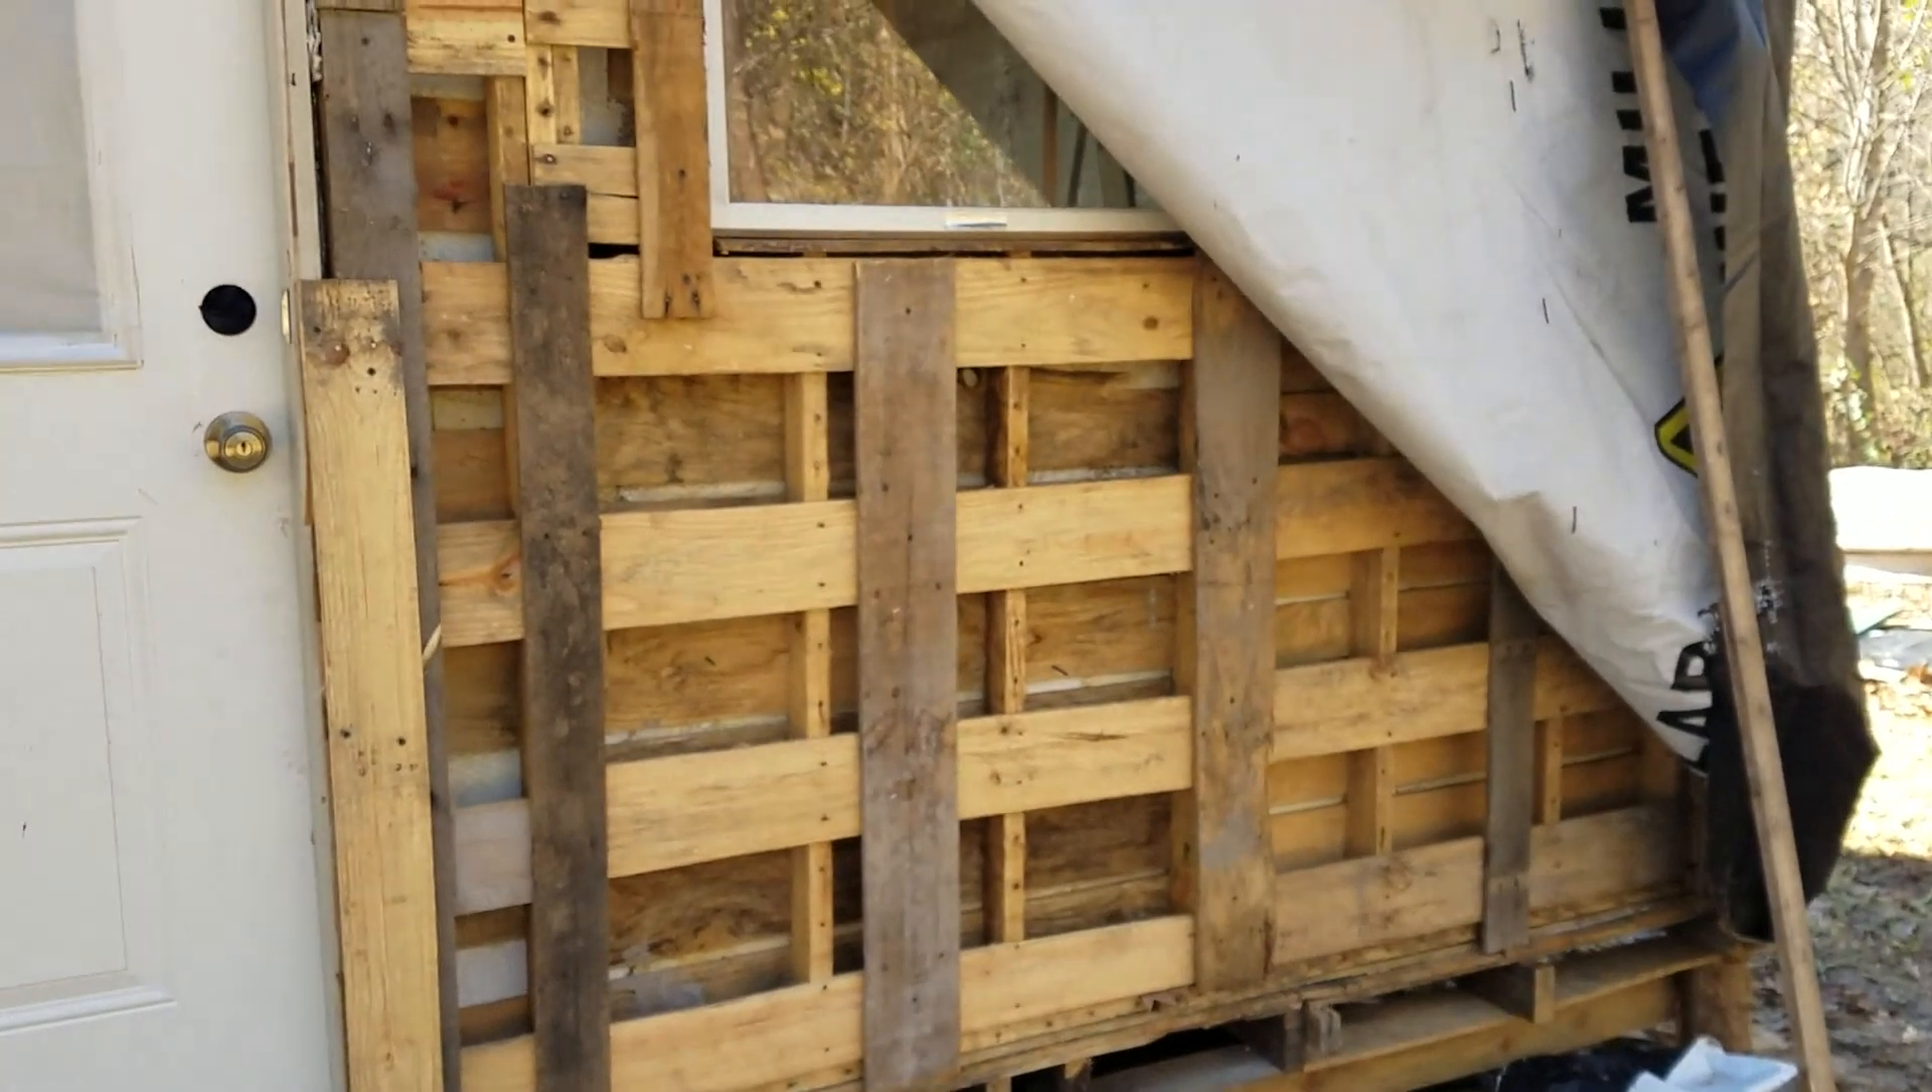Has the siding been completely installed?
No.